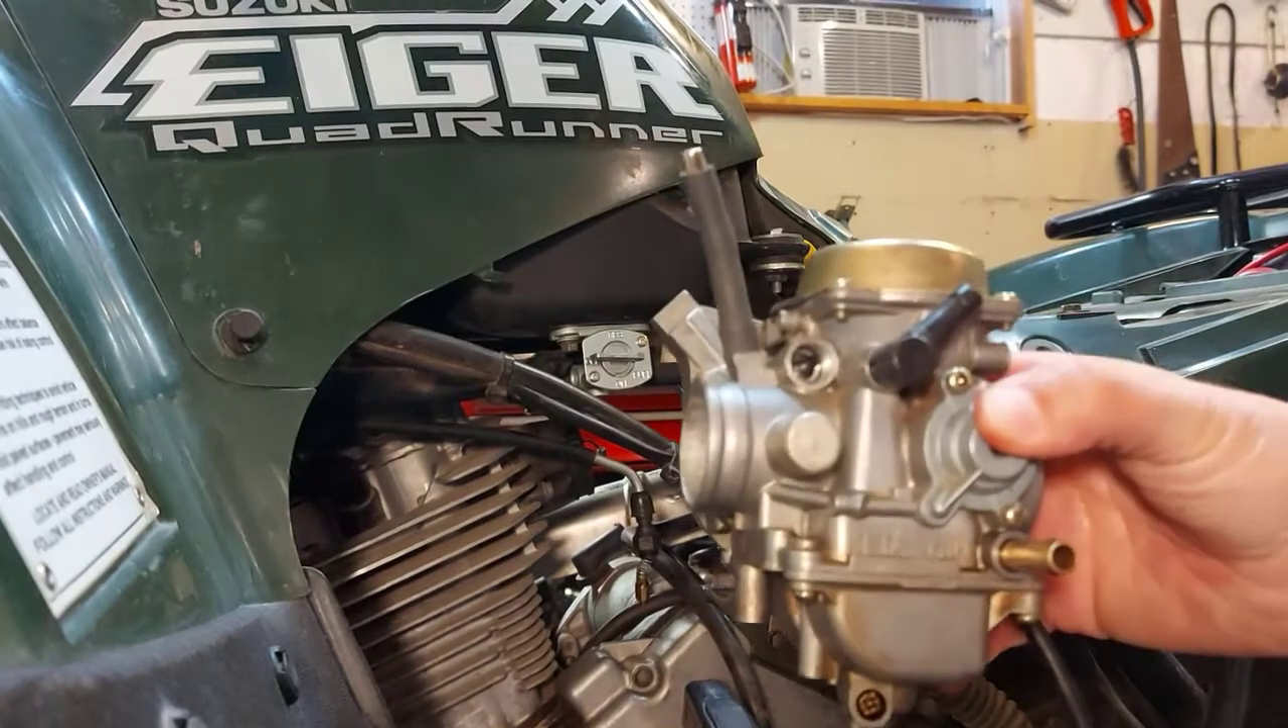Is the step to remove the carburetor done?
Yes.